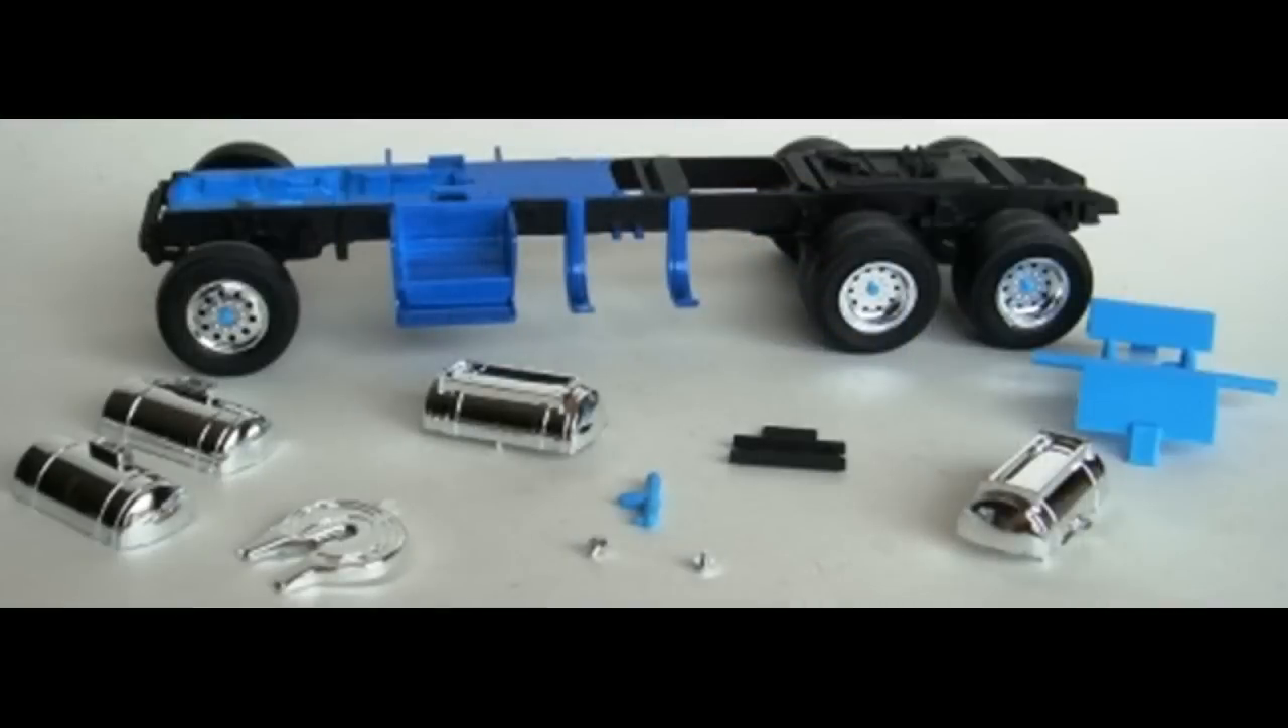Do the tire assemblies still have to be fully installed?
No.